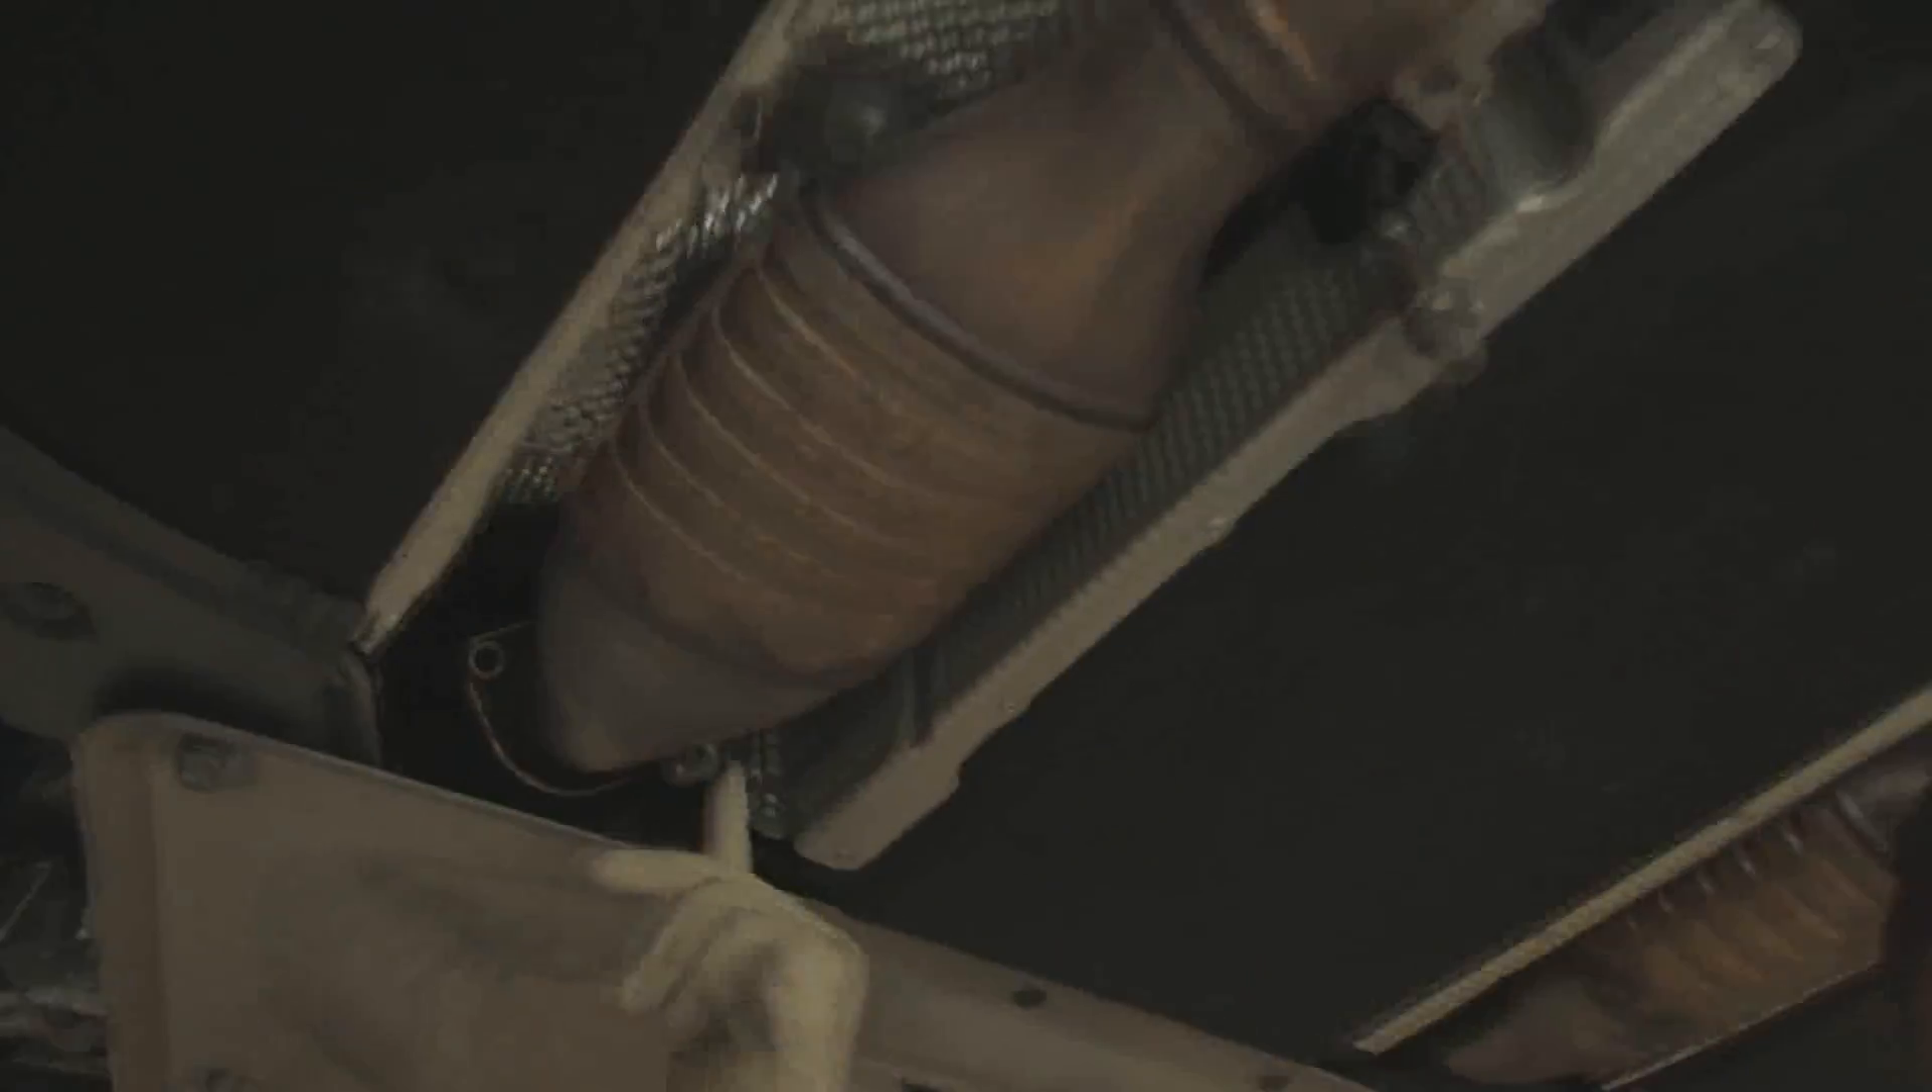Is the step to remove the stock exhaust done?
No.